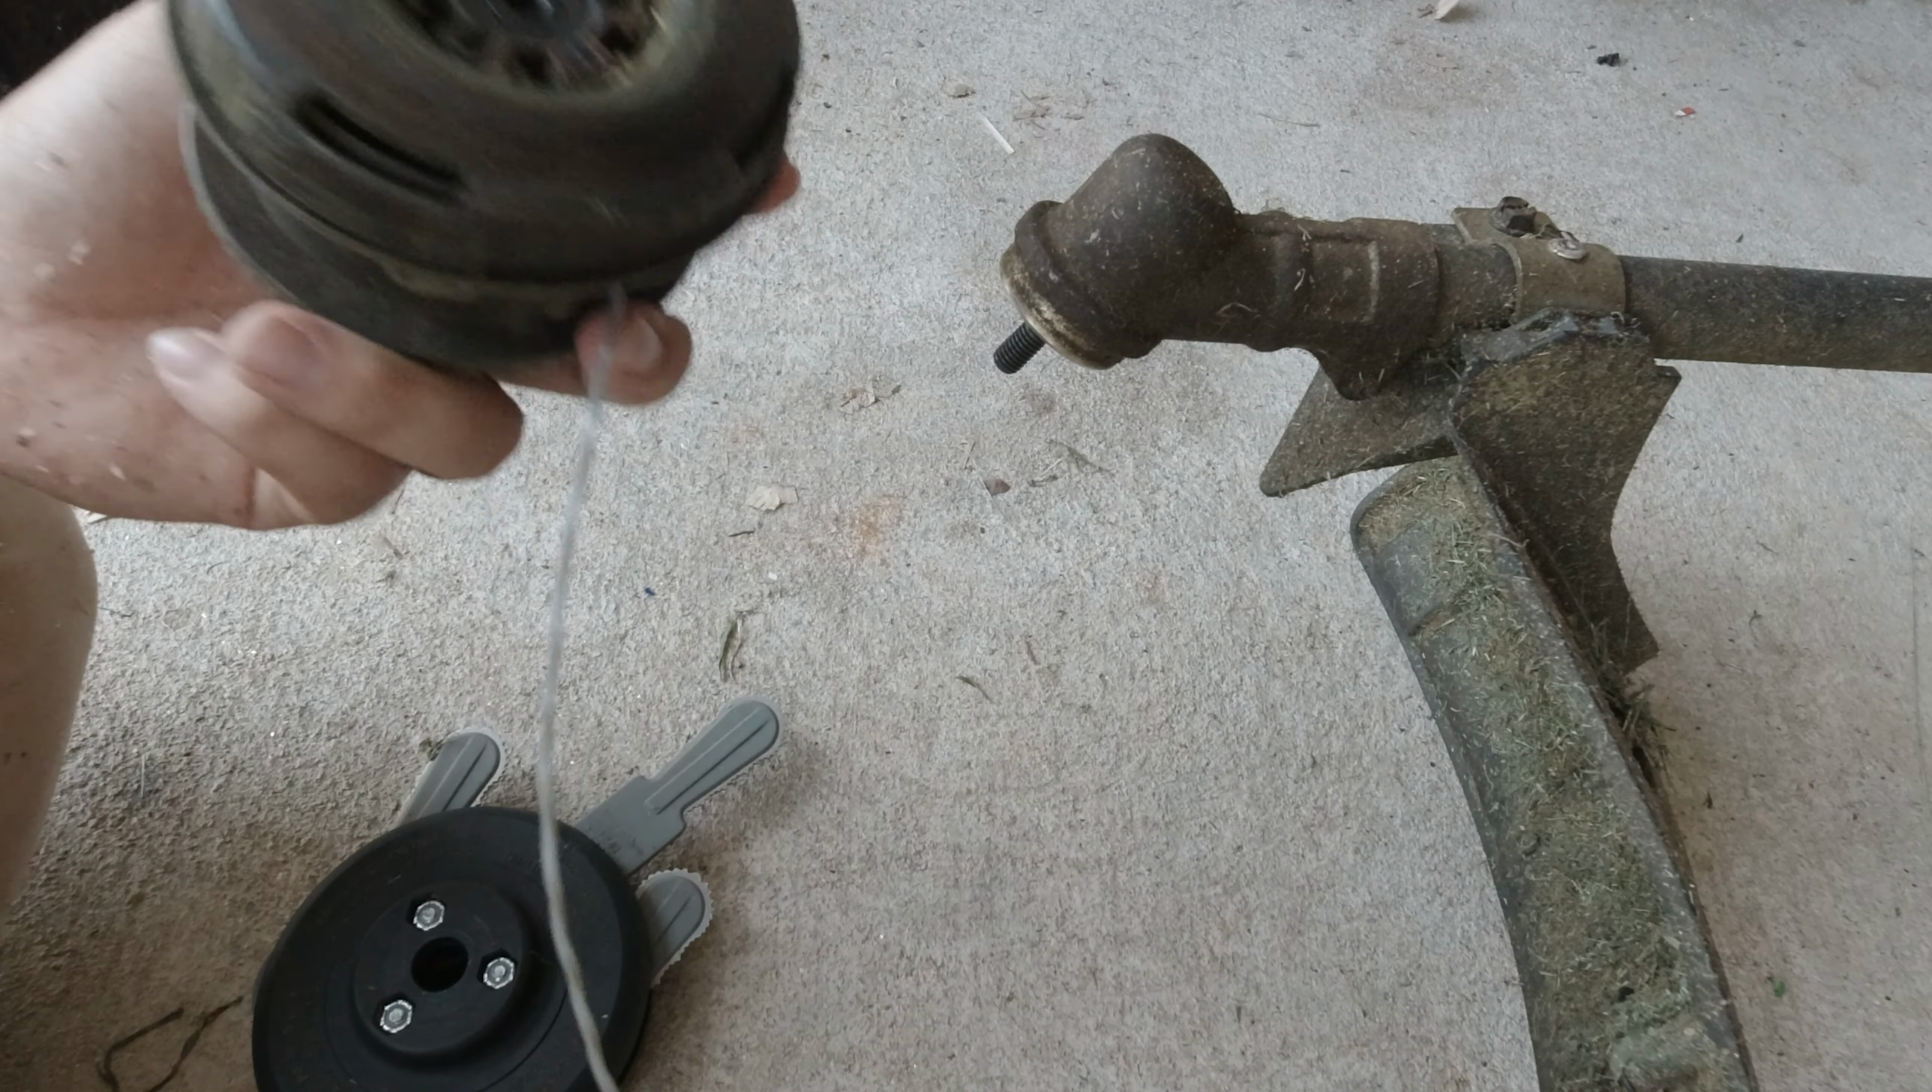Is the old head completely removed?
Yes.